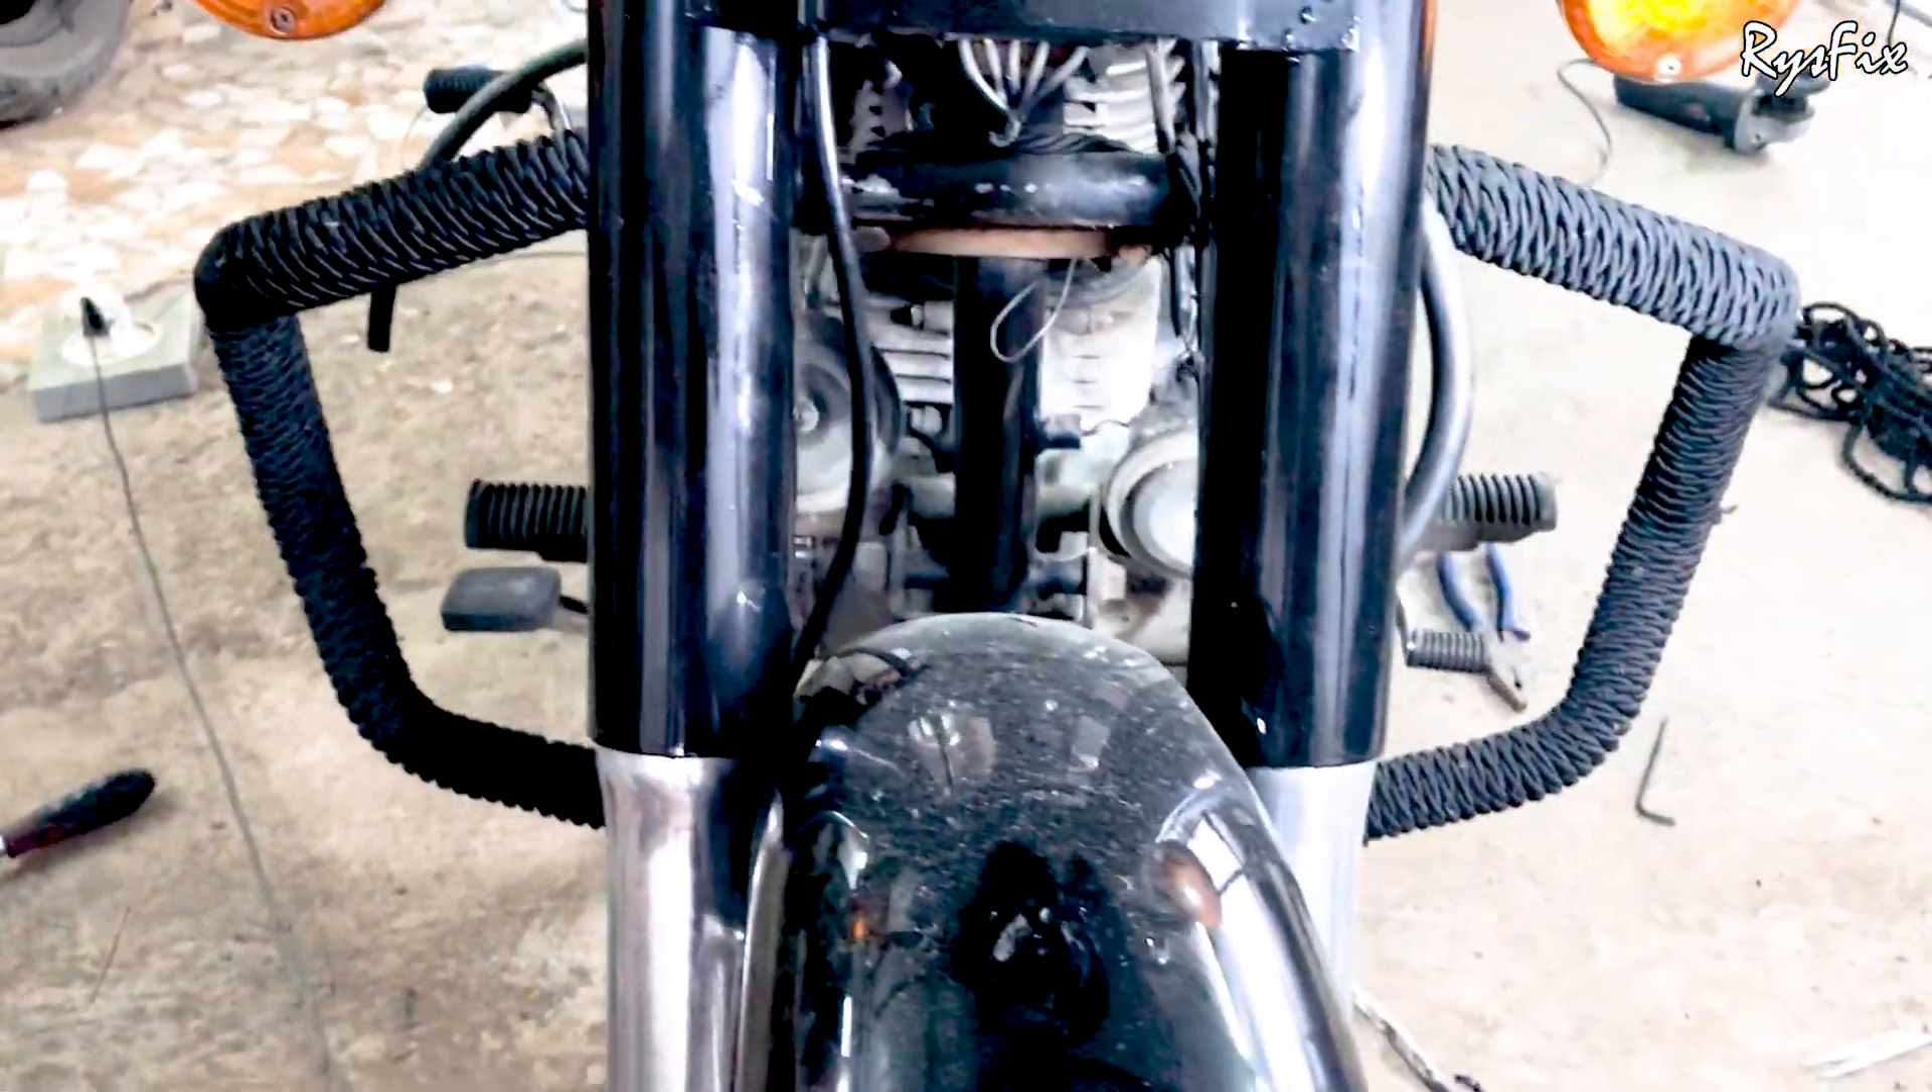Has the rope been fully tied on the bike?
Yes.